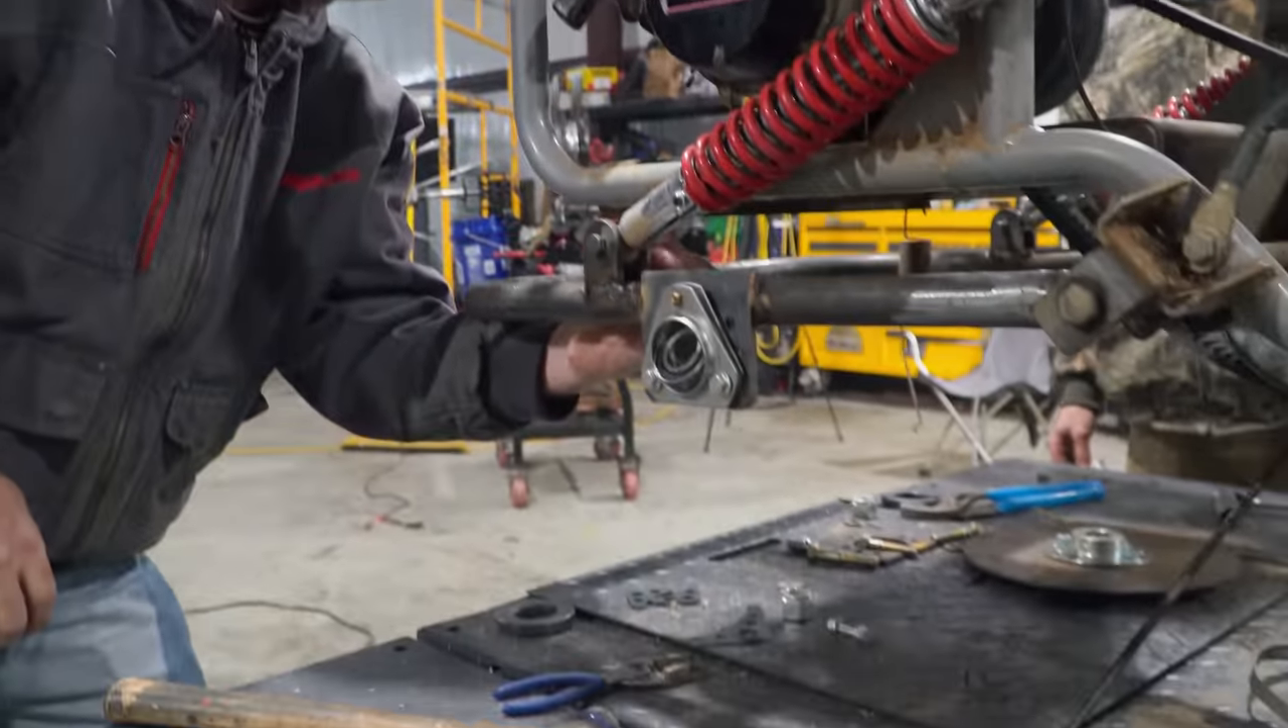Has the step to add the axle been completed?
No.